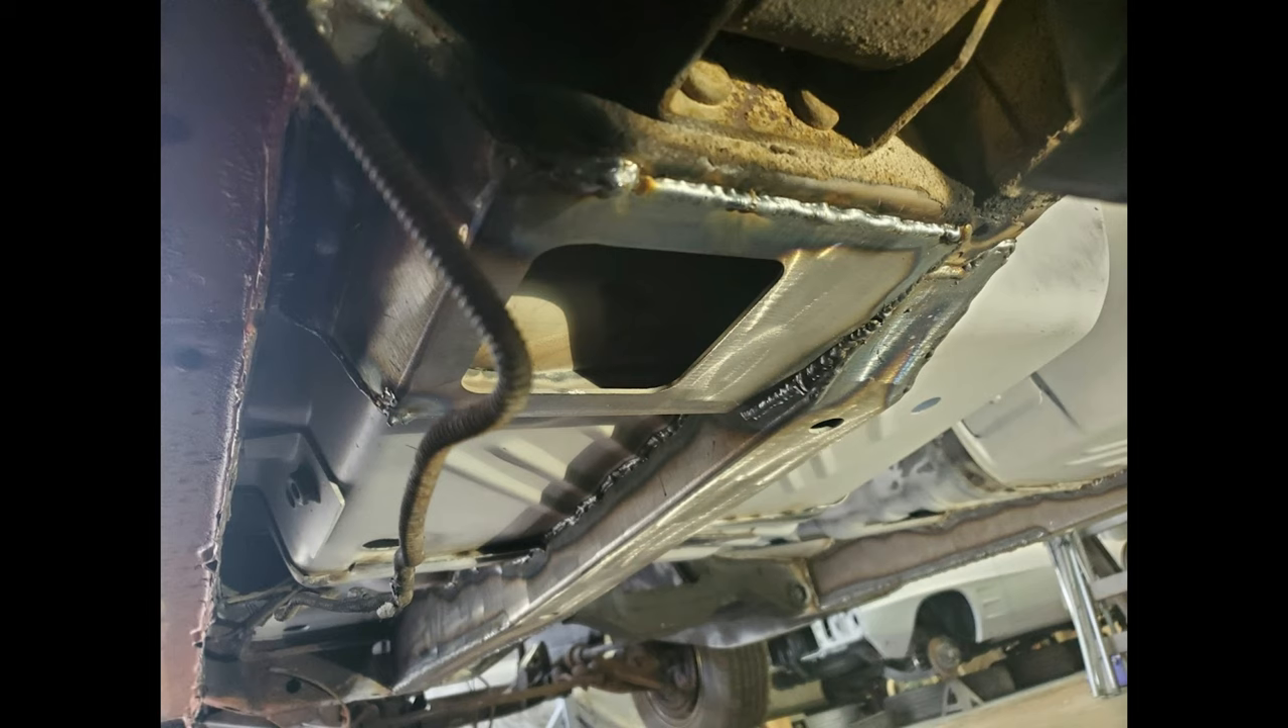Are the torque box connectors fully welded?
Yes.